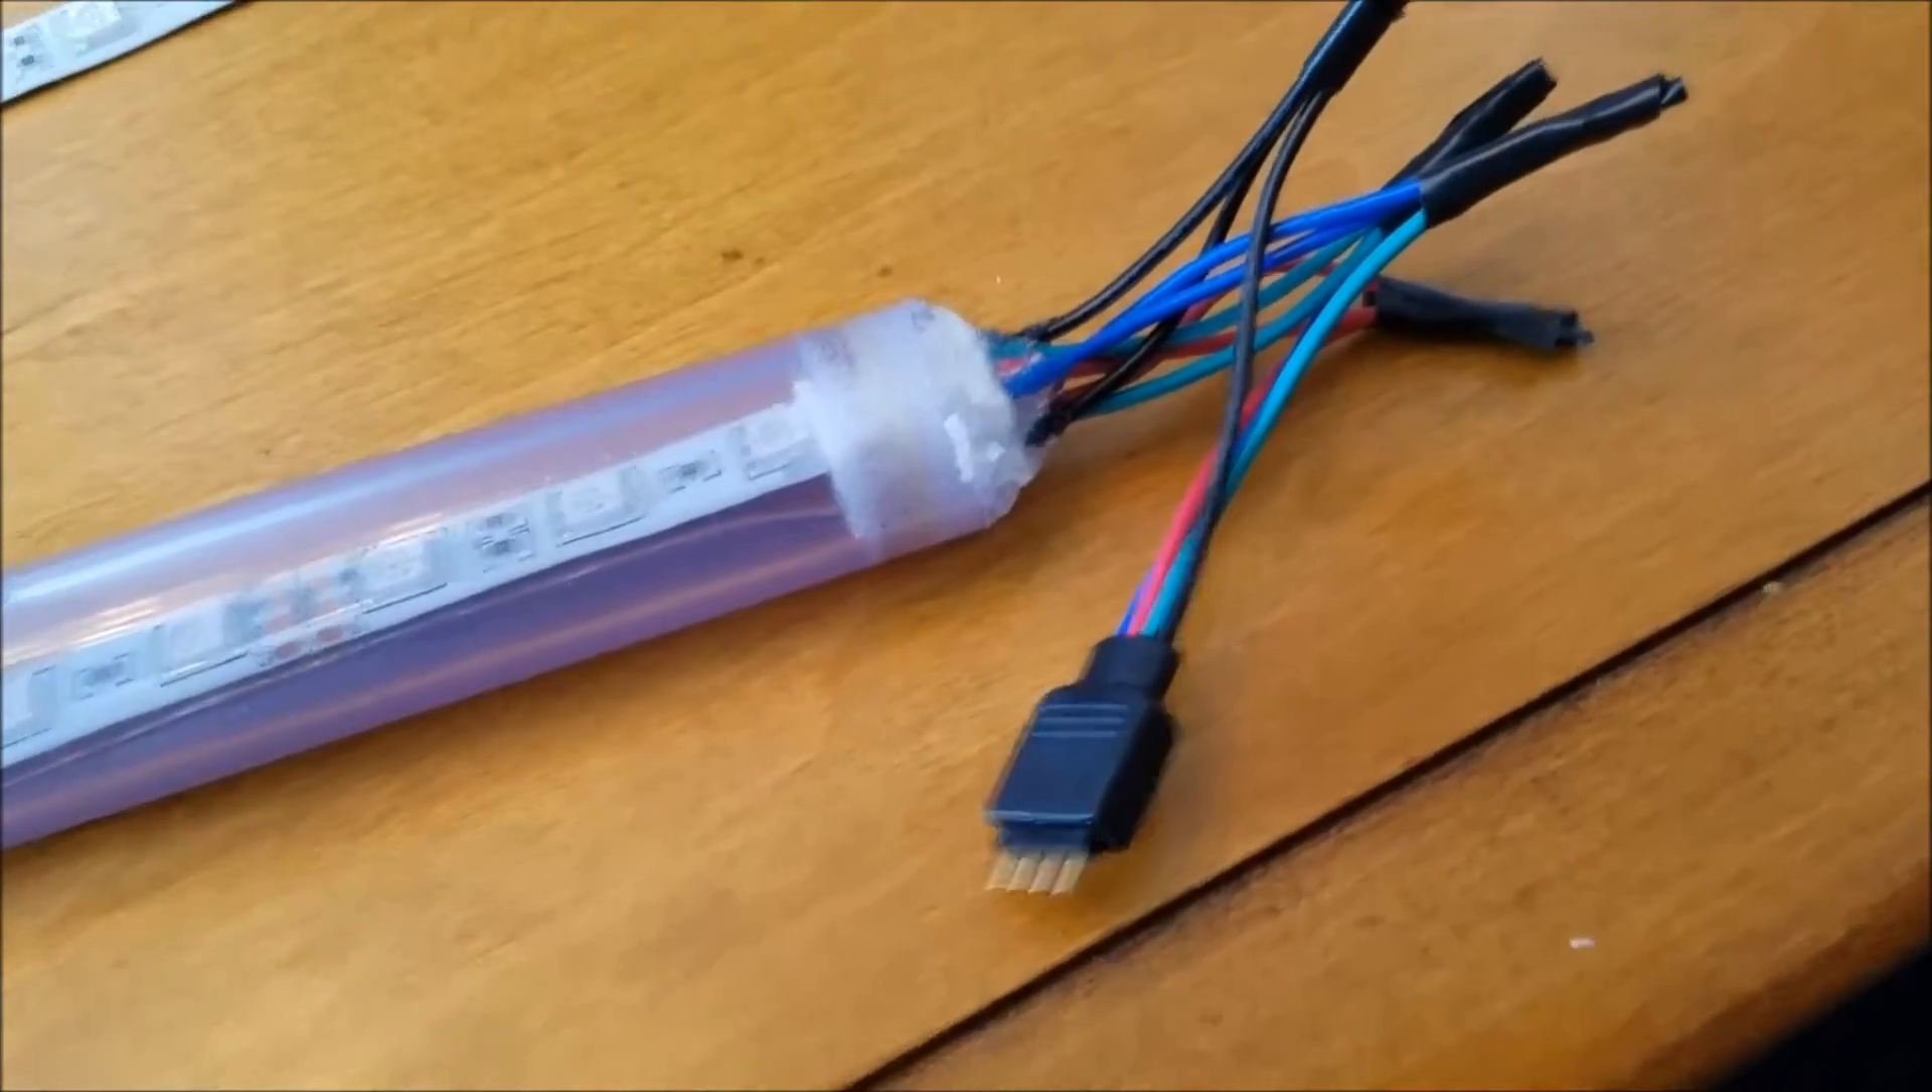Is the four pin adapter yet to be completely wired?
No.